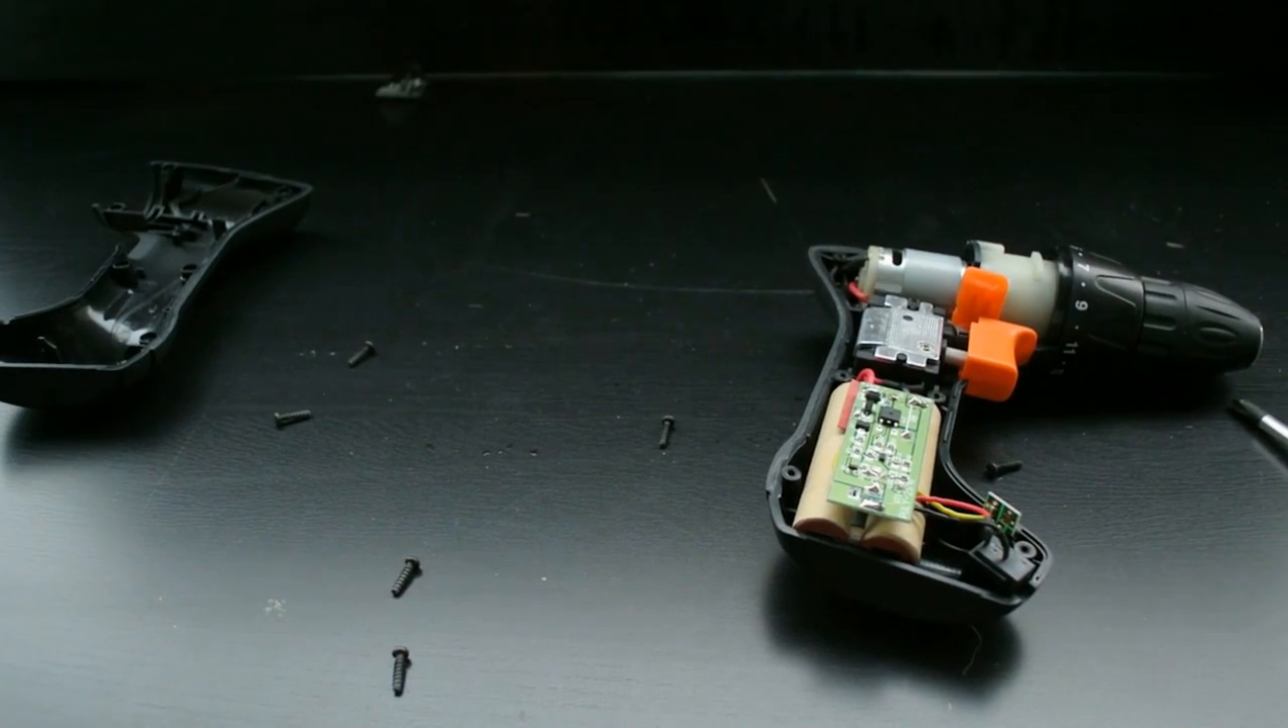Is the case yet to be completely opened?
No.